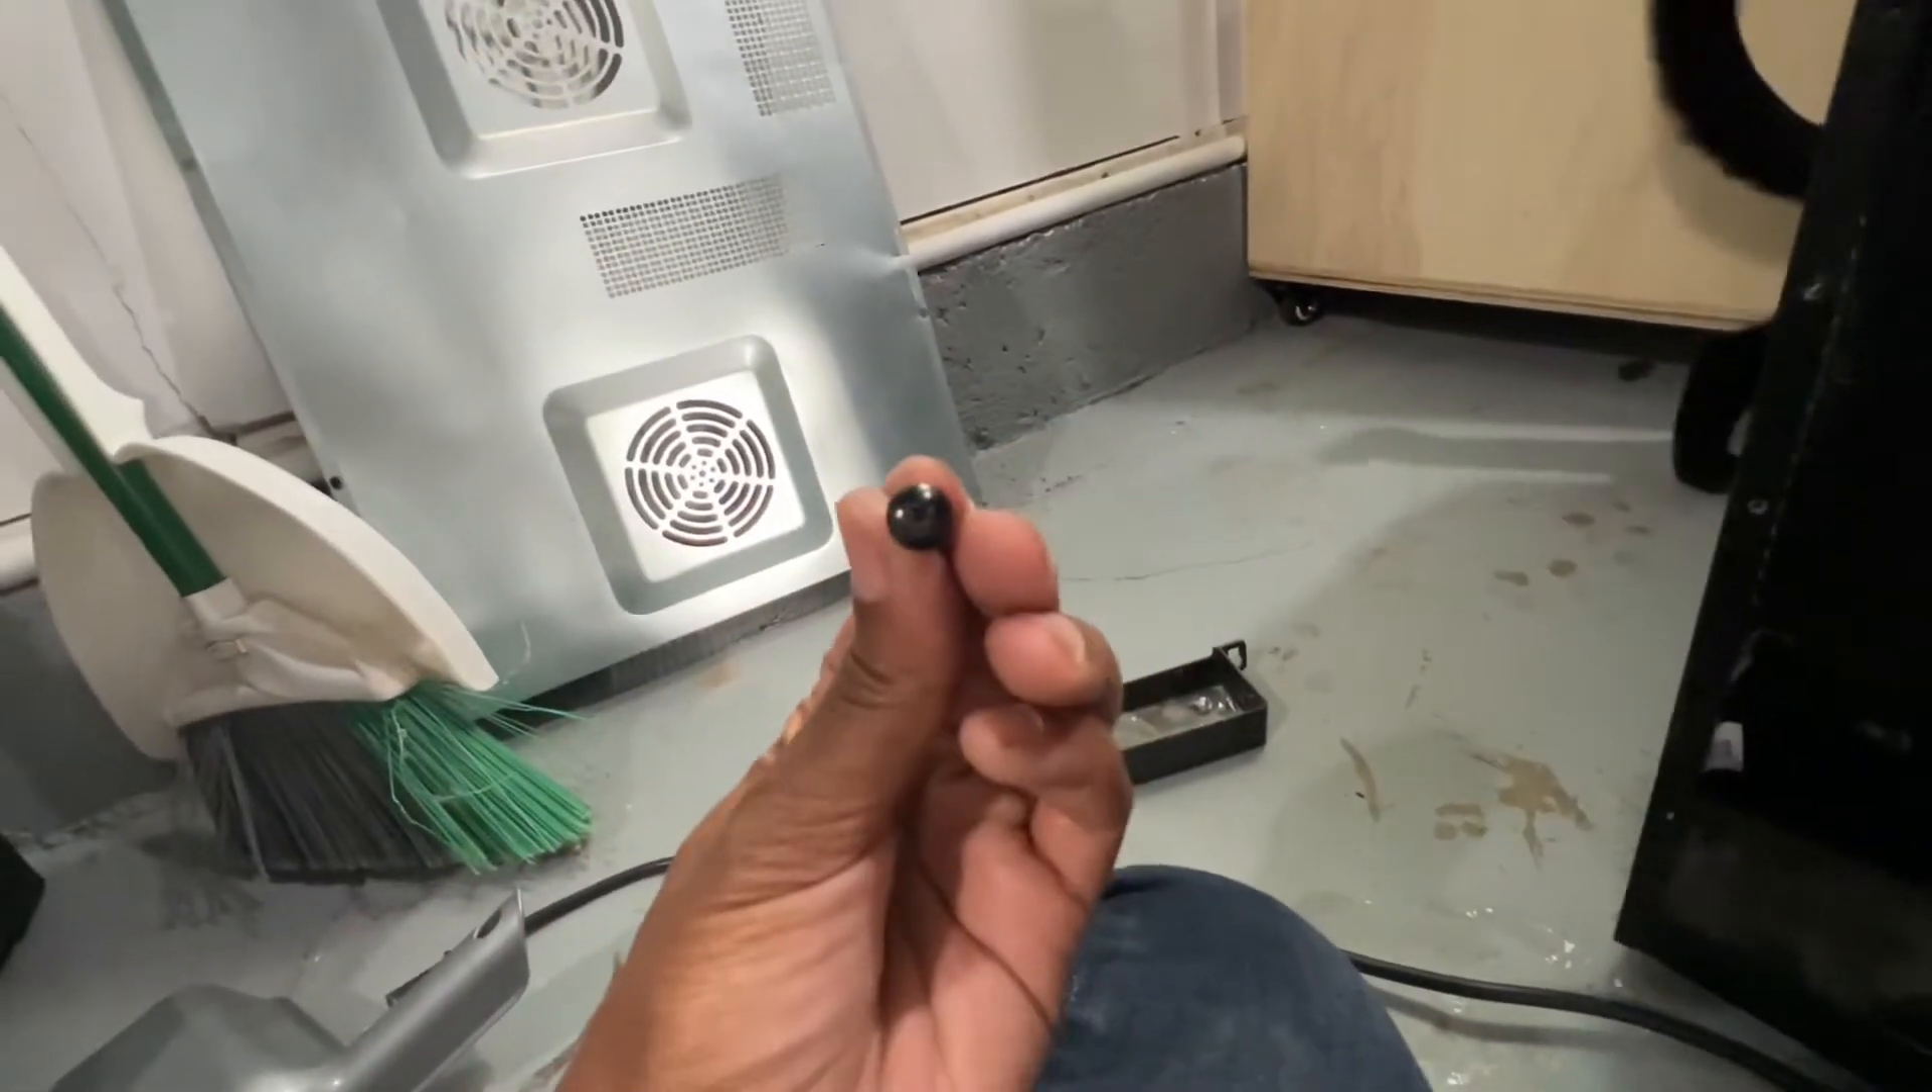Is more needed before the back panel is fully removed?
No.